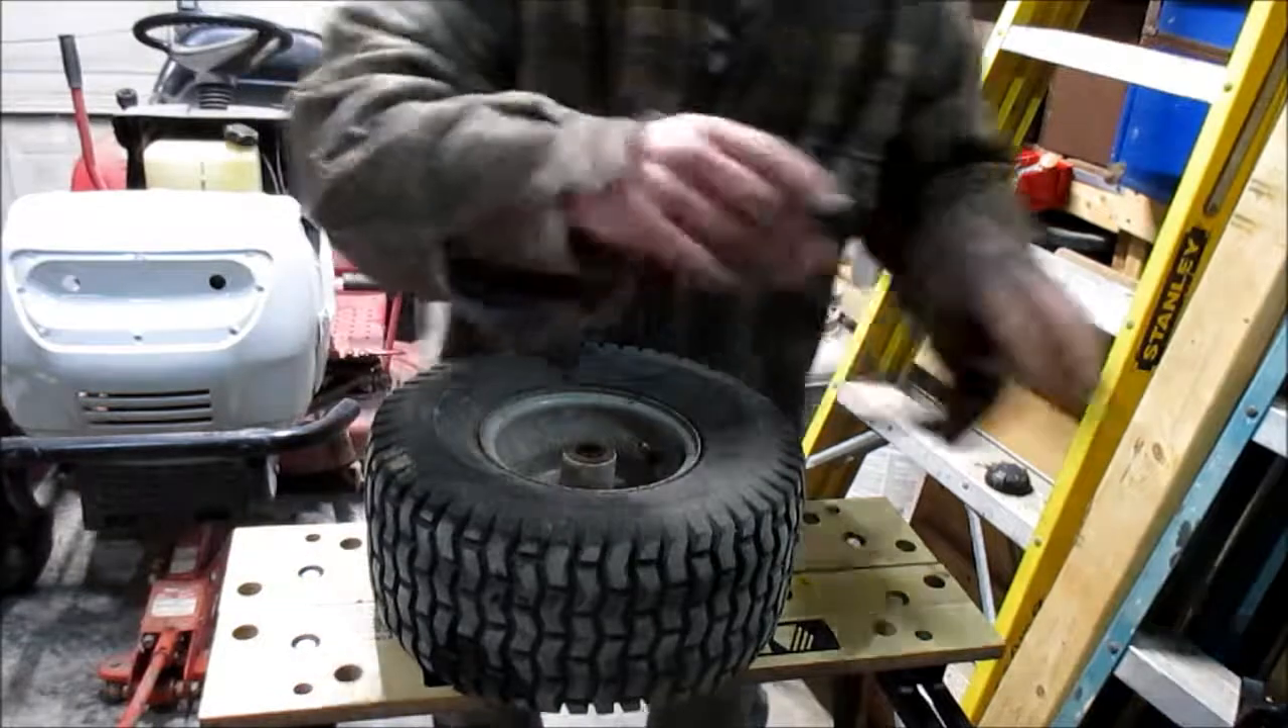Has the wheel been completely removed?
Yes.